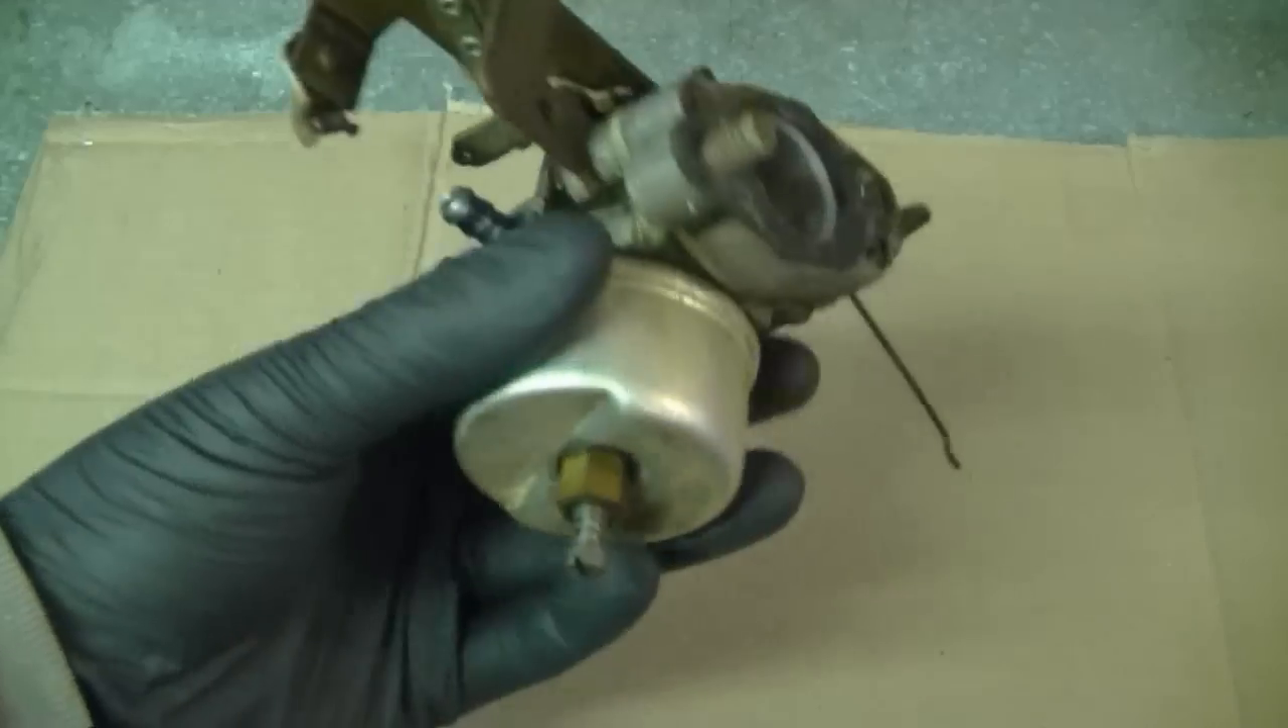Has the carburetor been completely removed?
Yes.